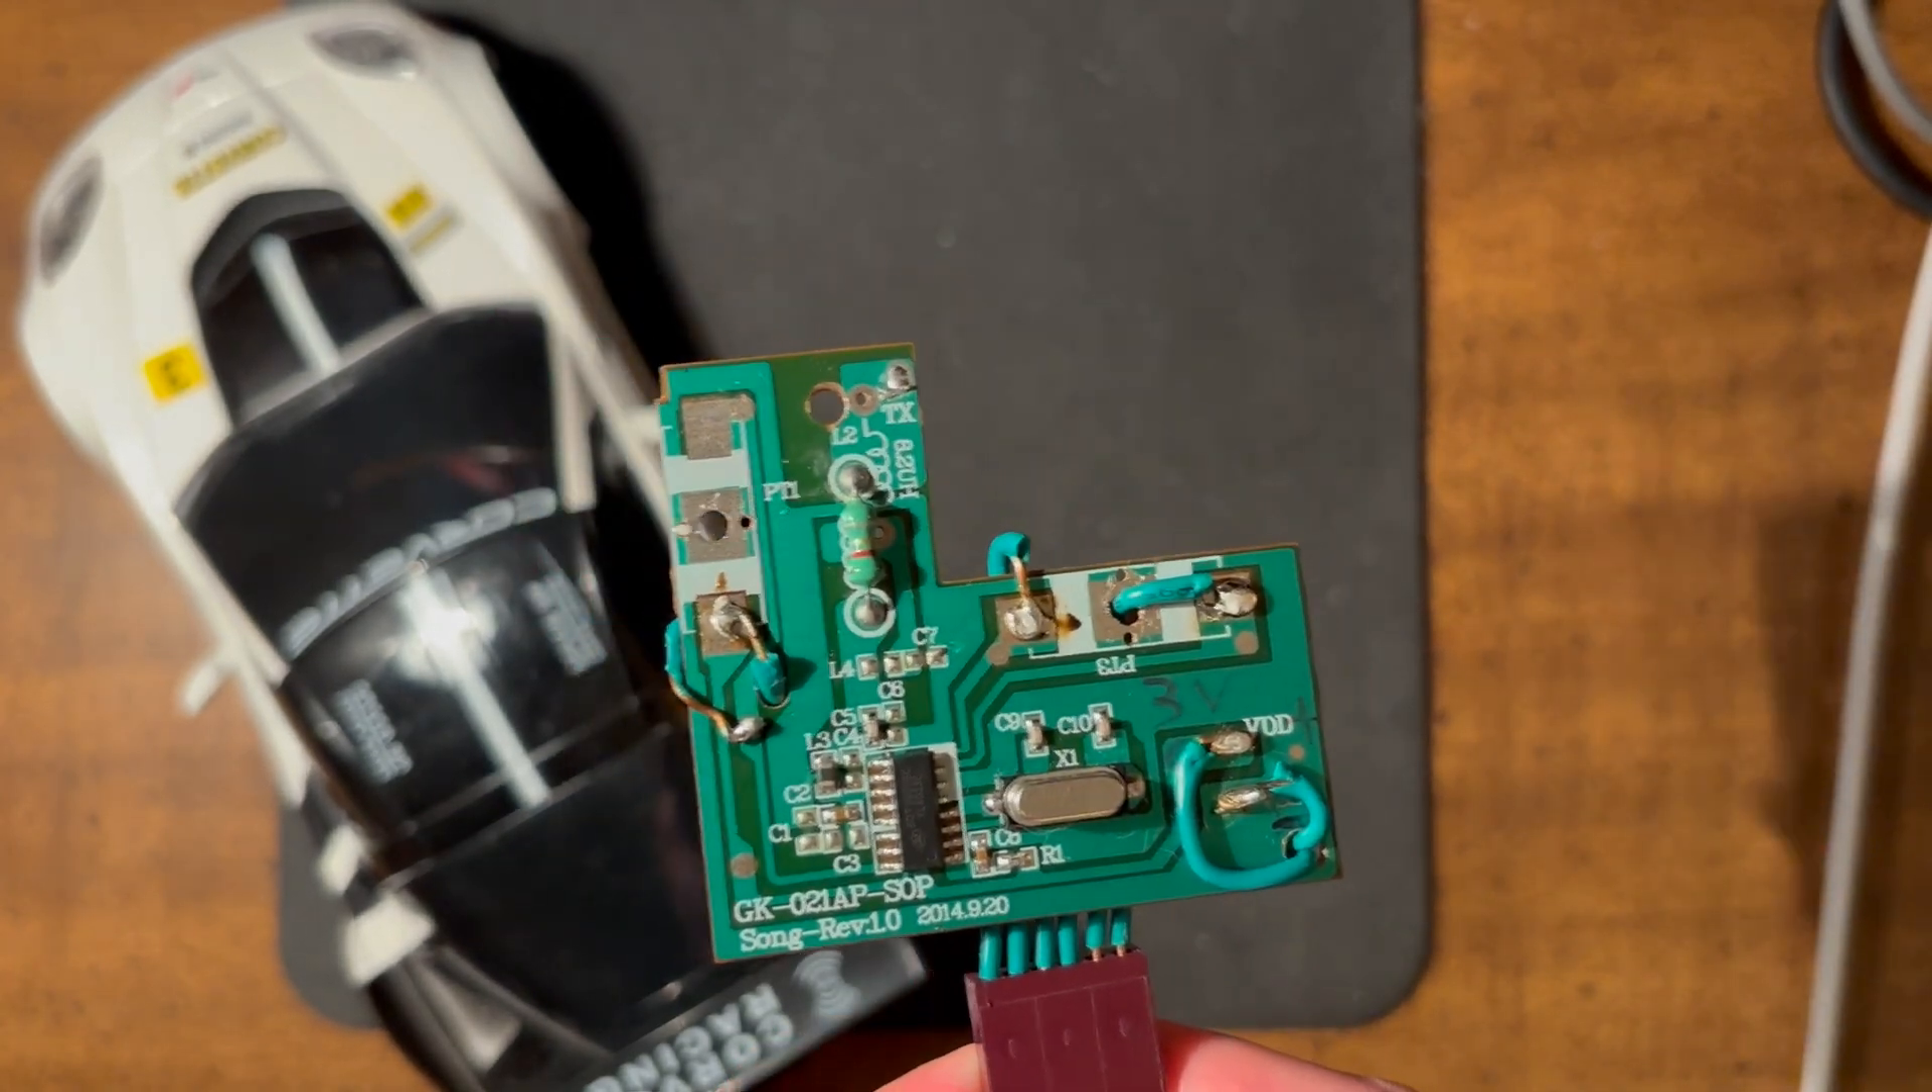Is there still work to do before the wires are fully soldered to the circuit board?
No.